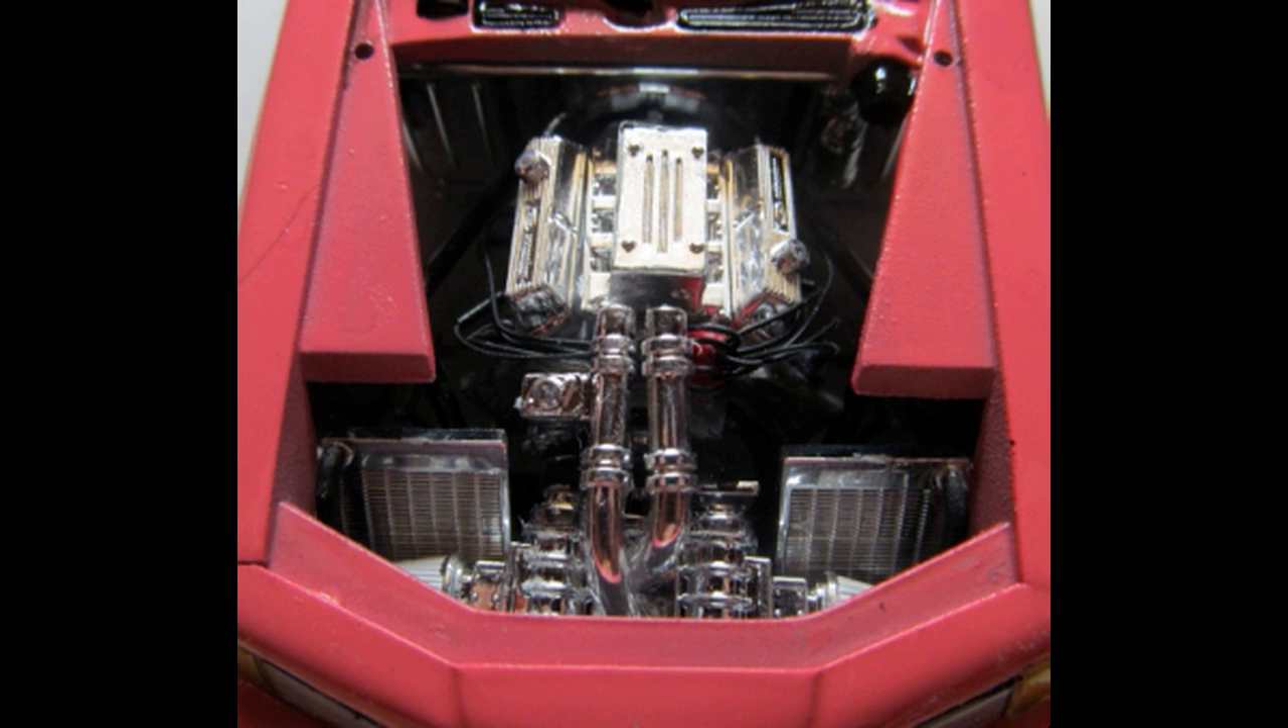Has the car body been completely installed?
Yes.